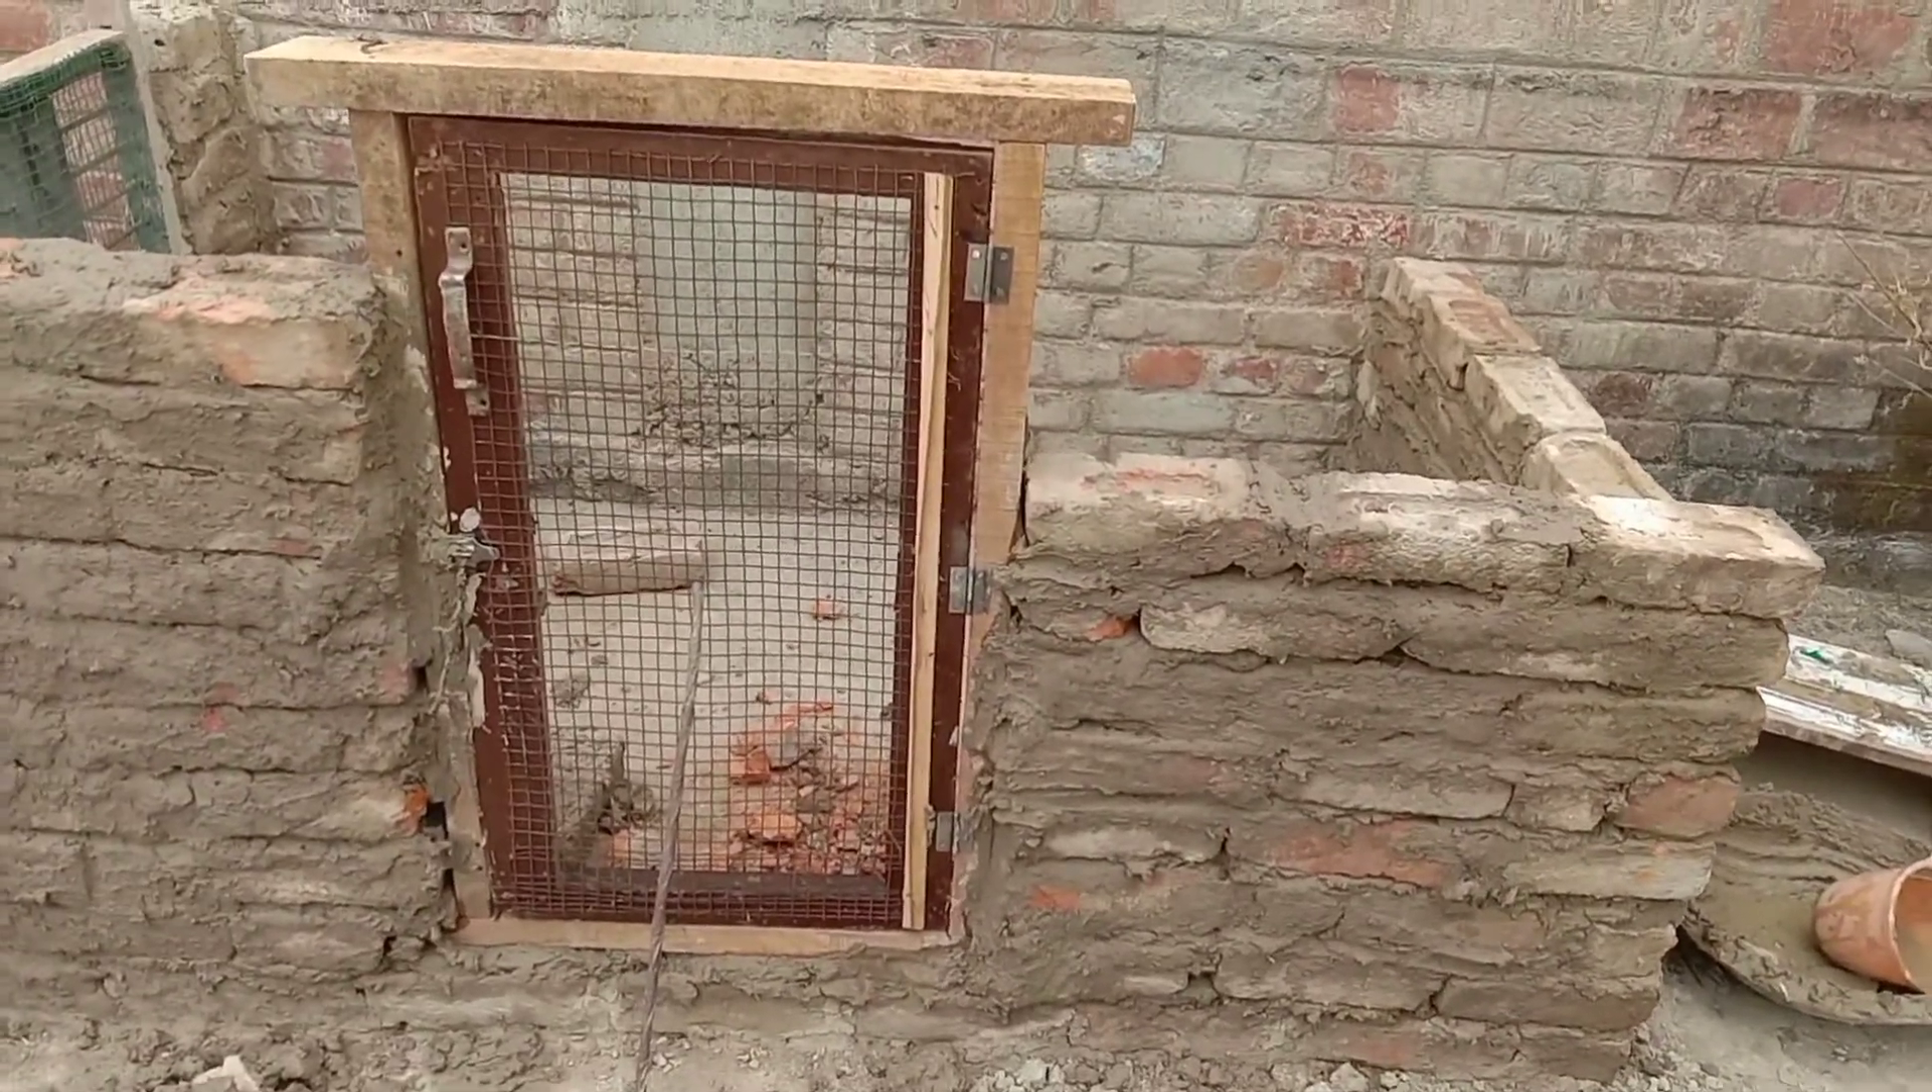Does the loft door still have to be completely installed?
No.